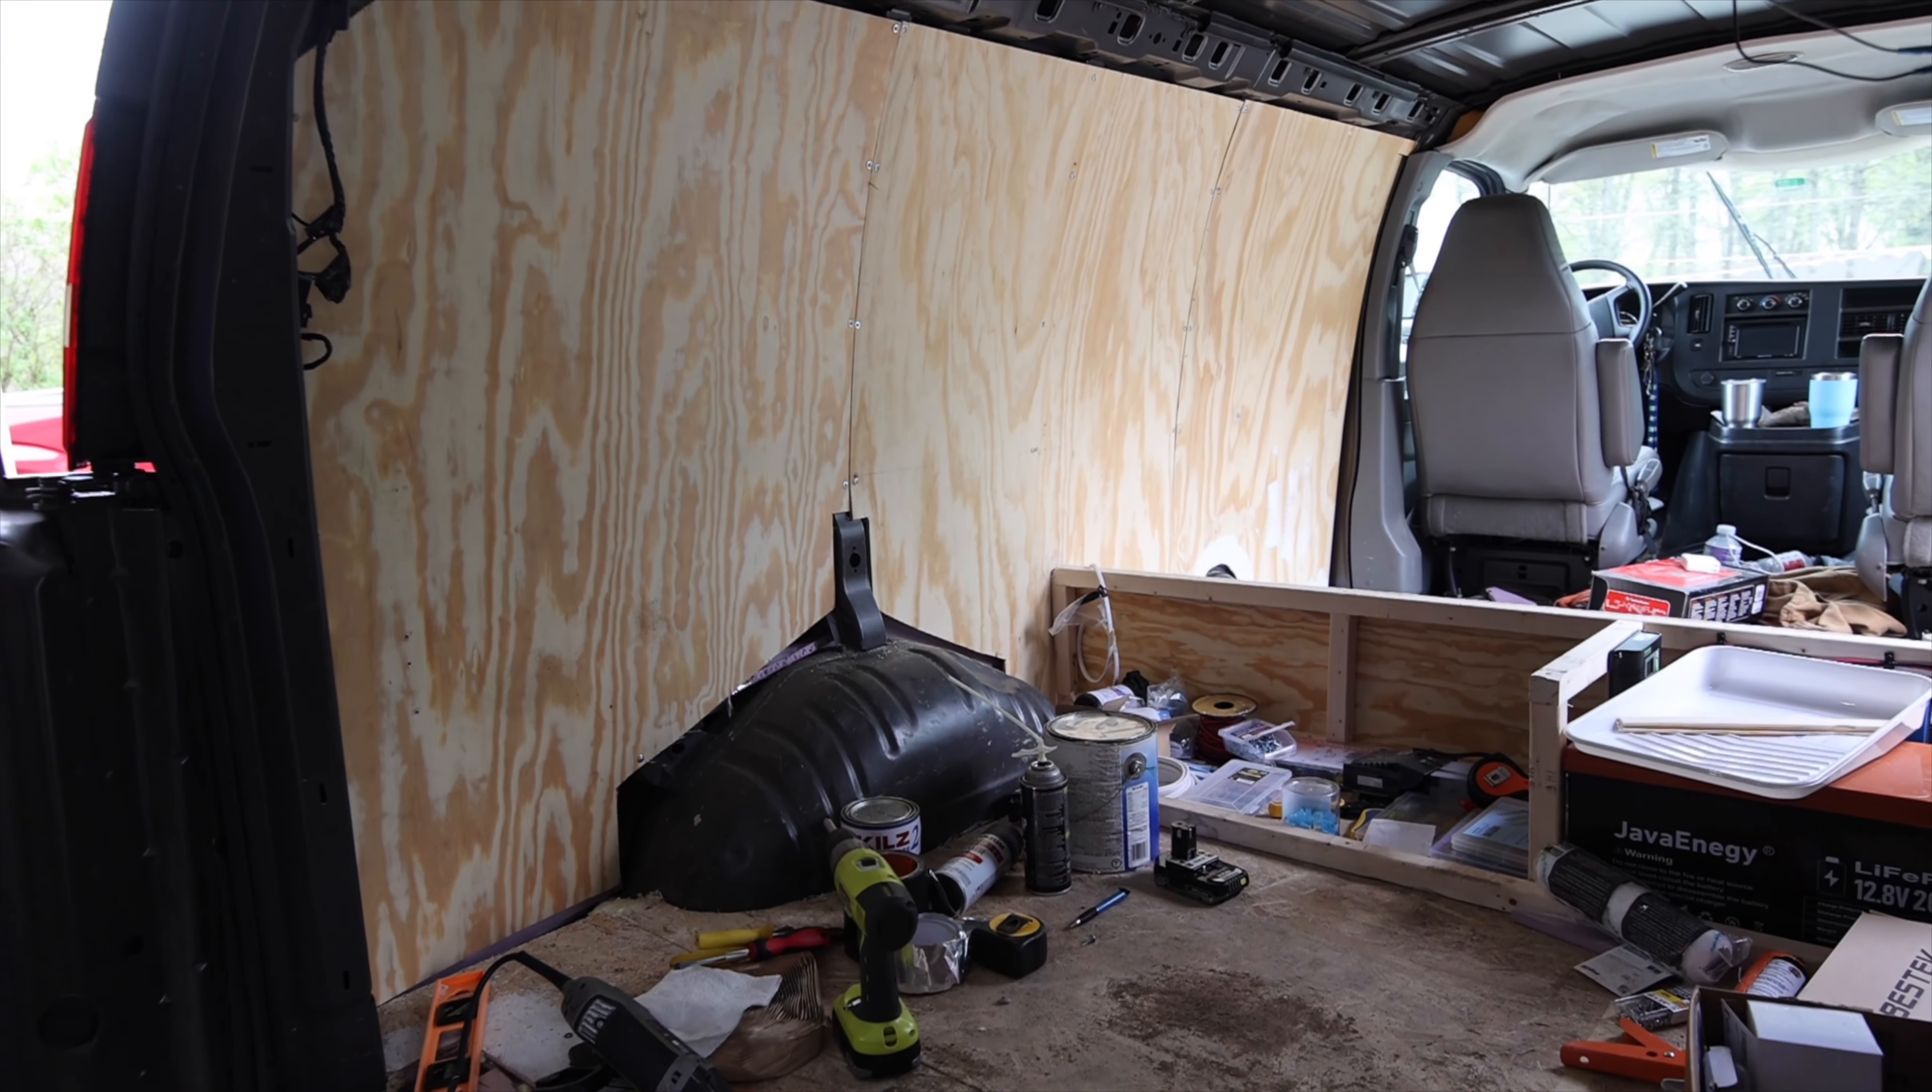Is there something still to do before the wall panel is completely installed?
No.